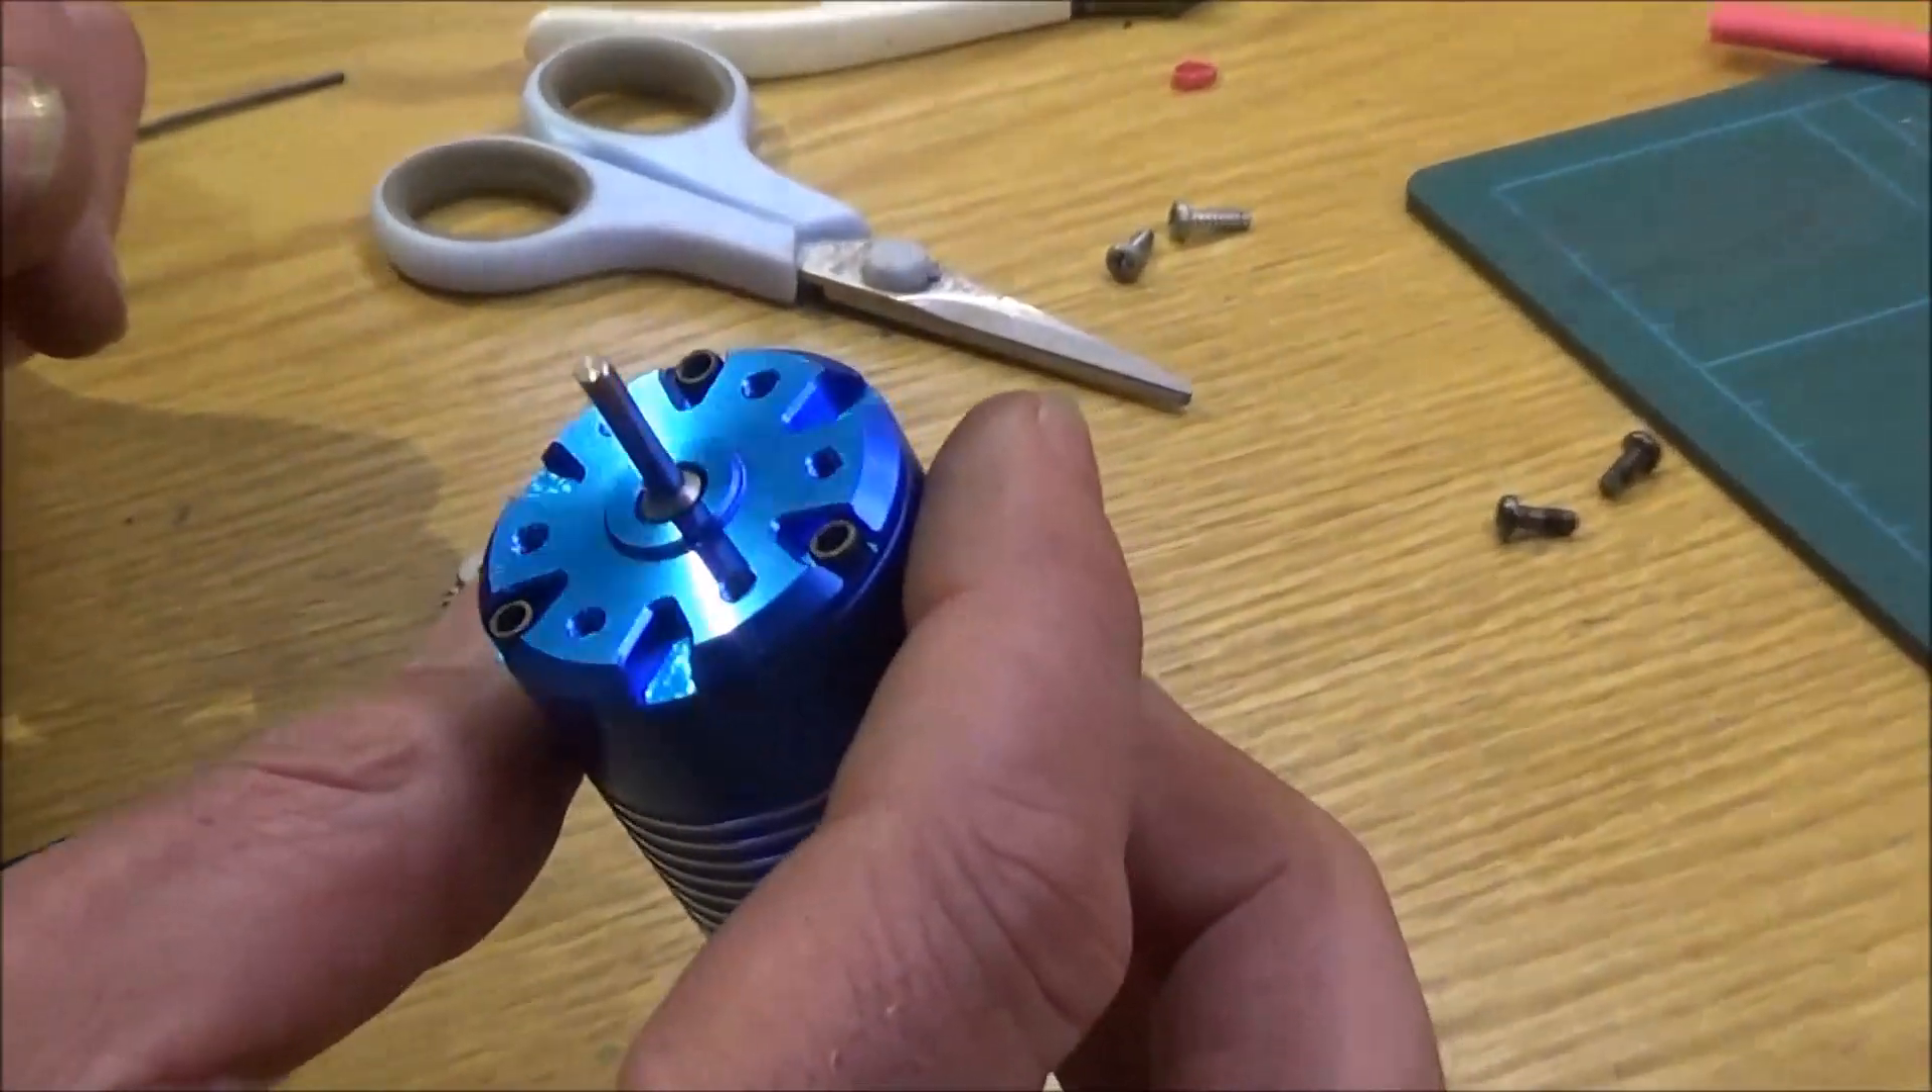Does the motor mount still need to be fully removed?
No.